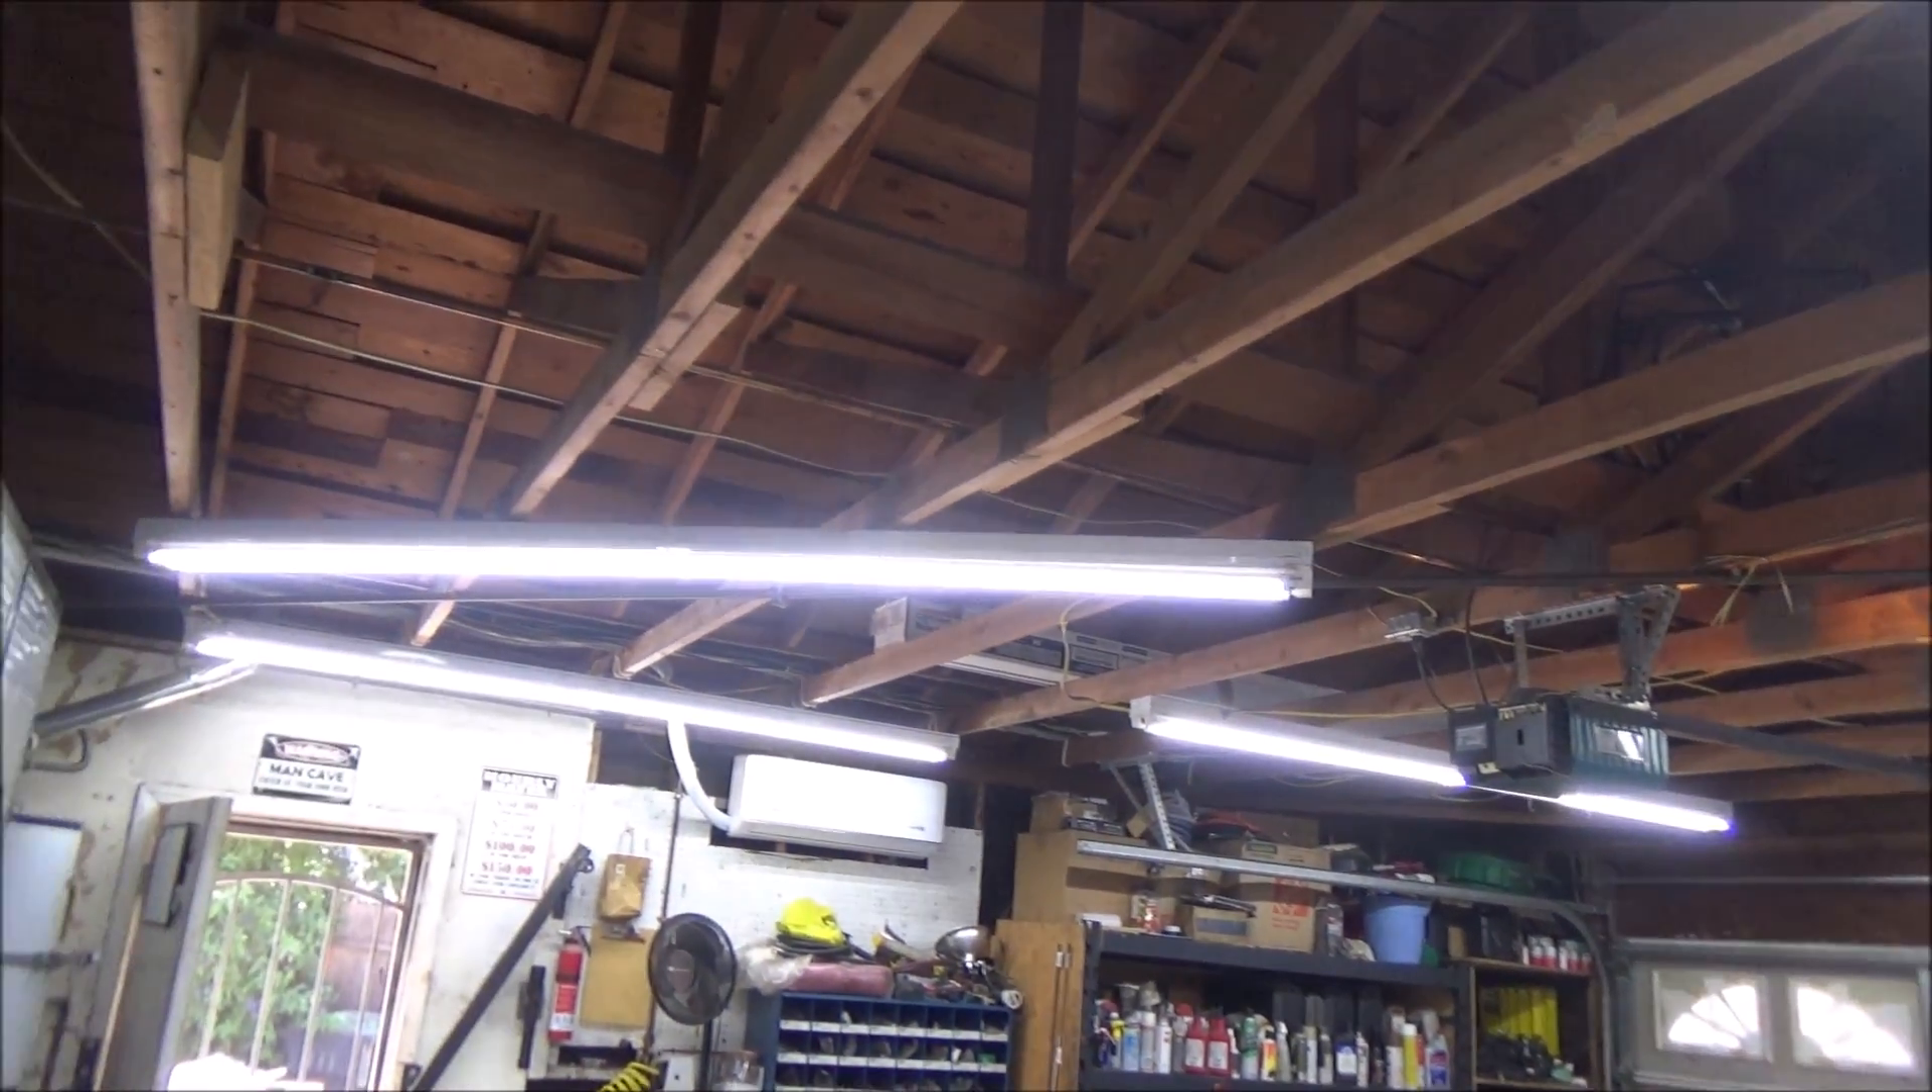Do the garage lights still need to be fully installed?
No.